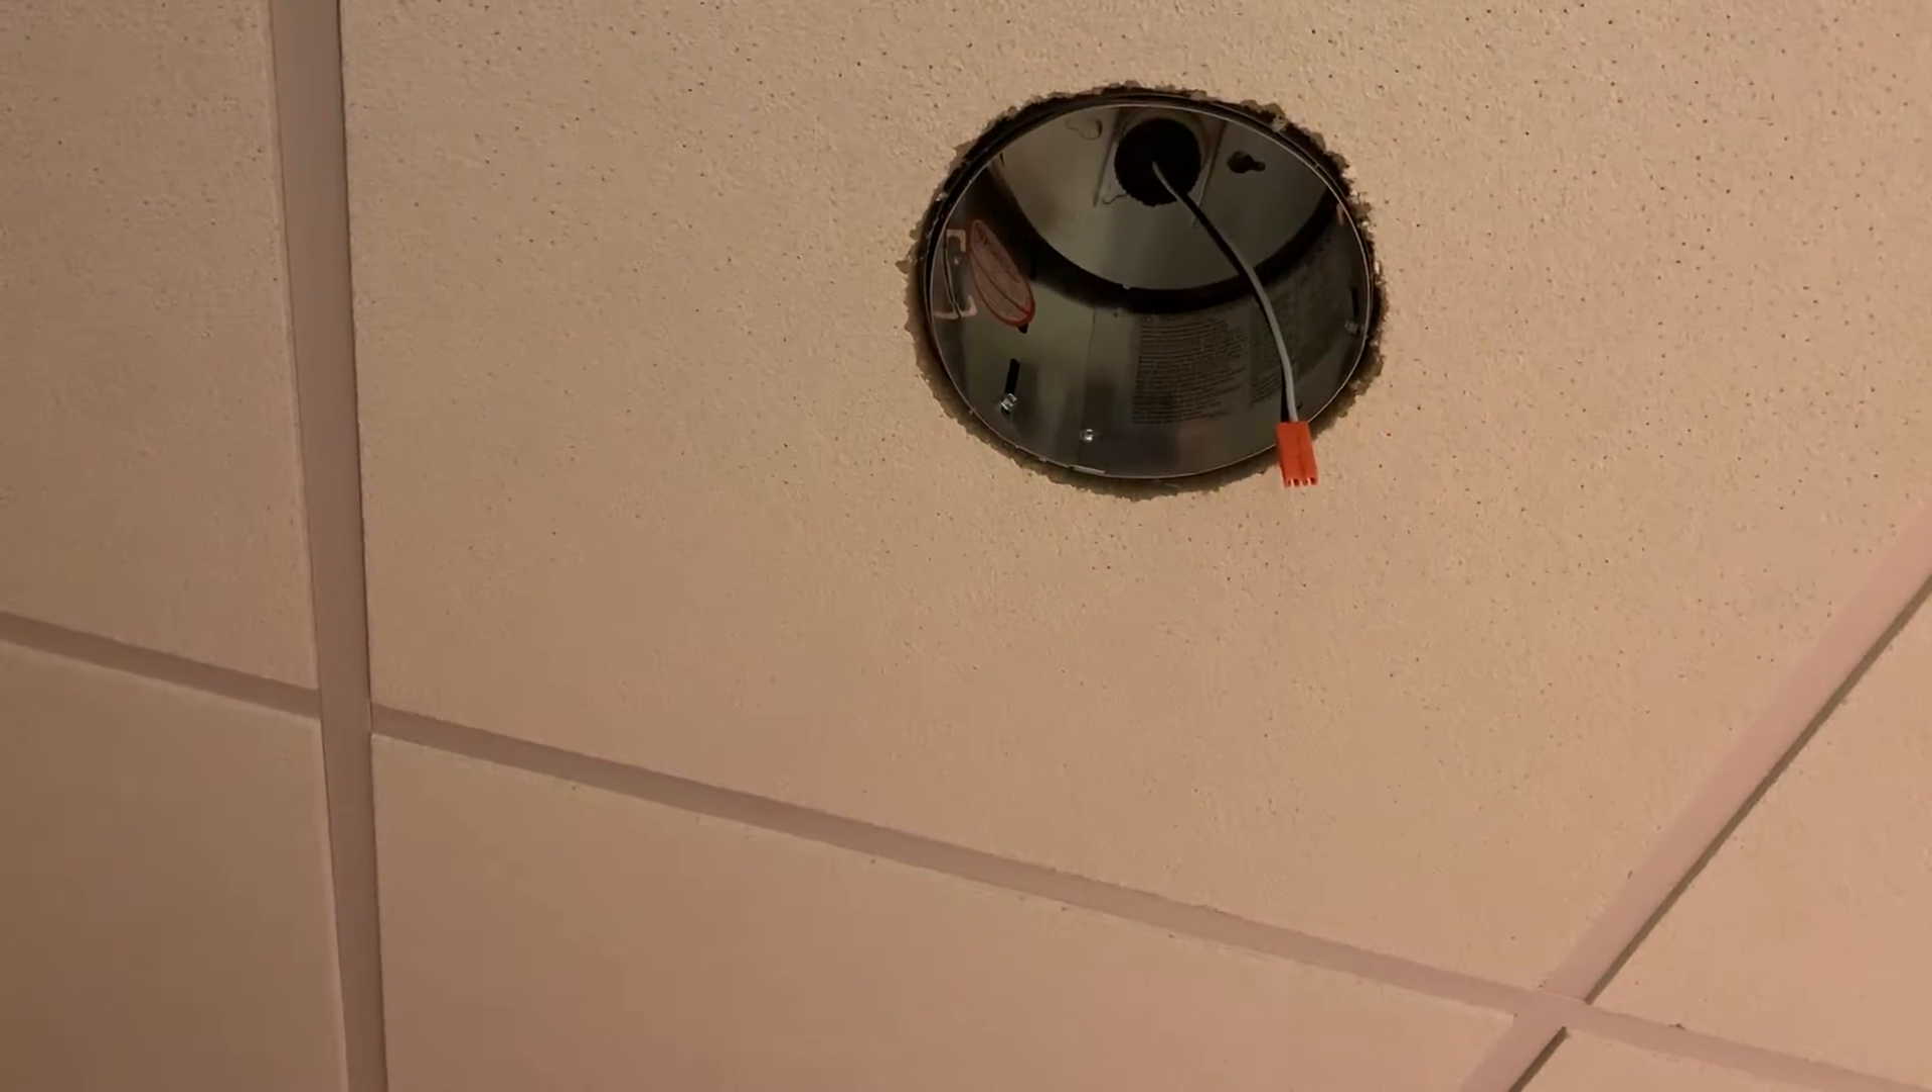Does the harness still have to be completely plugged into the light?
Yes.